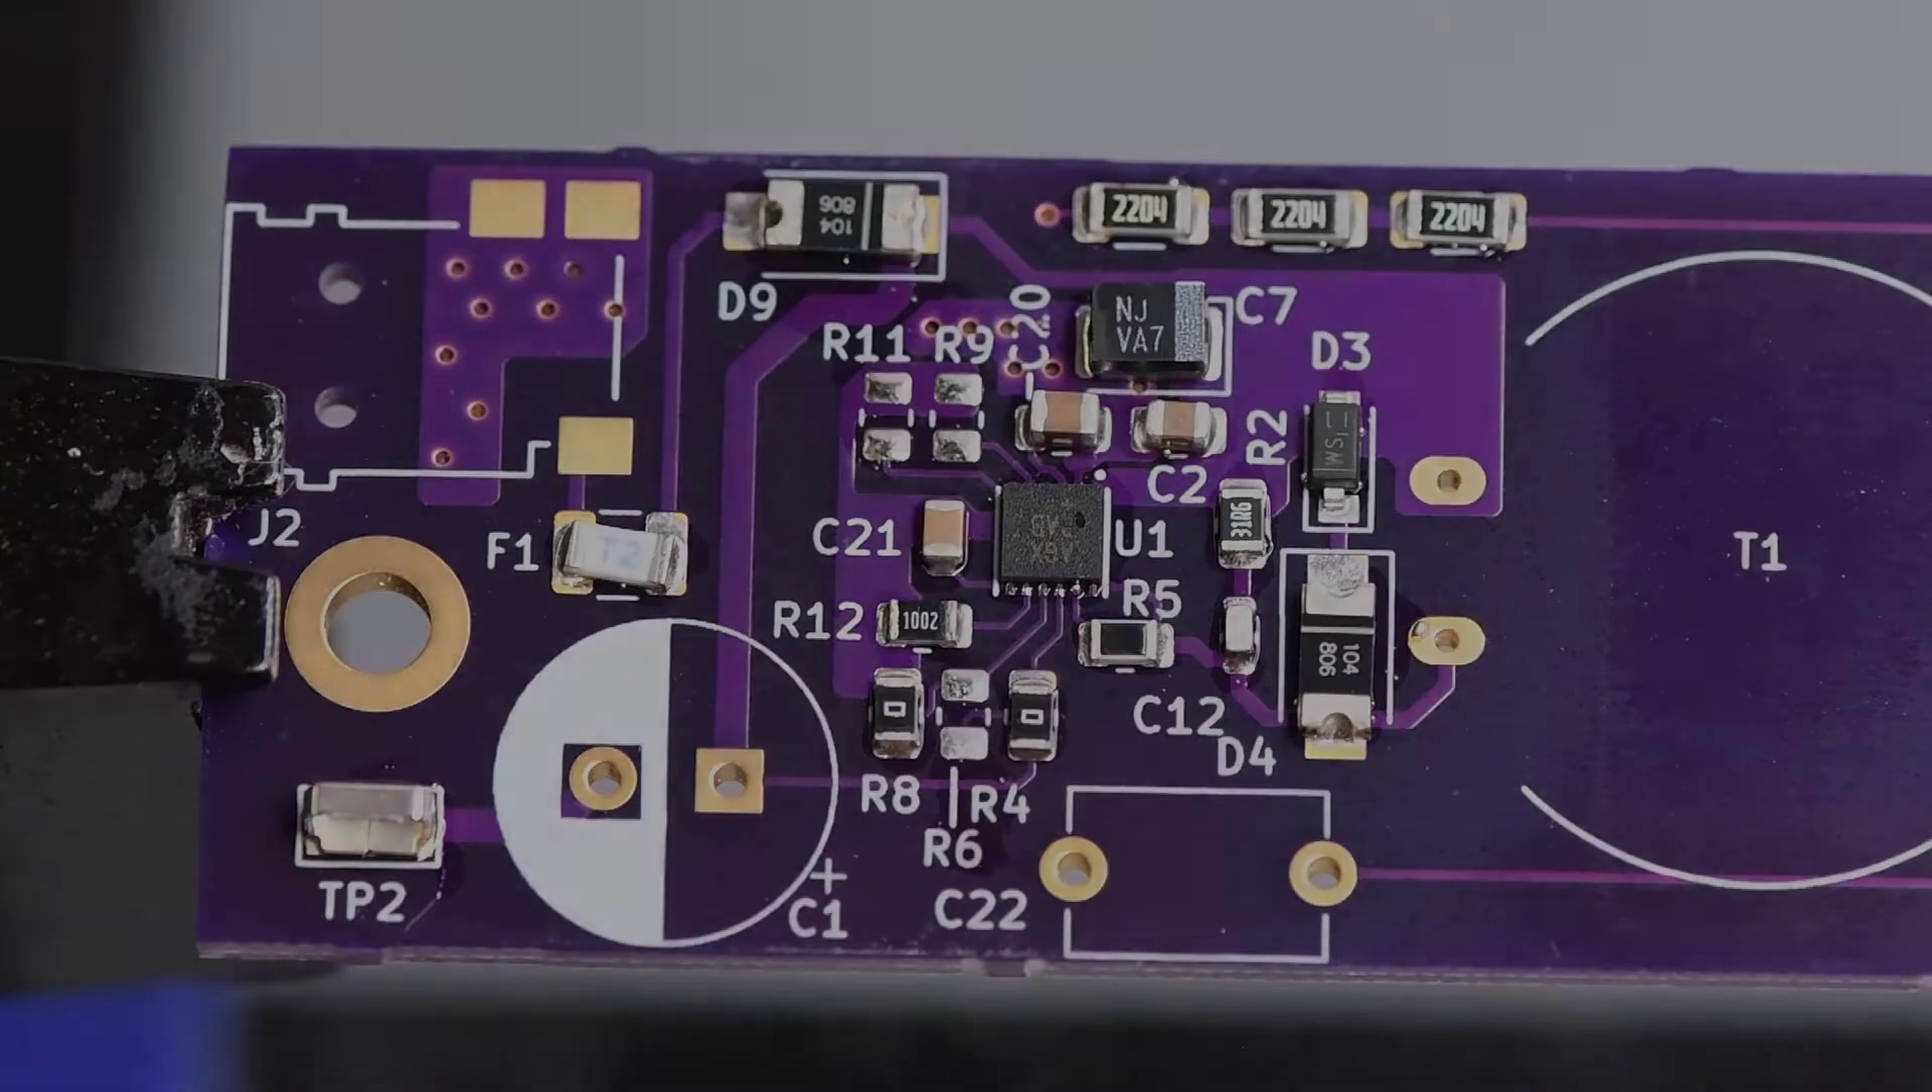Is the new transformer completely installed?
No.